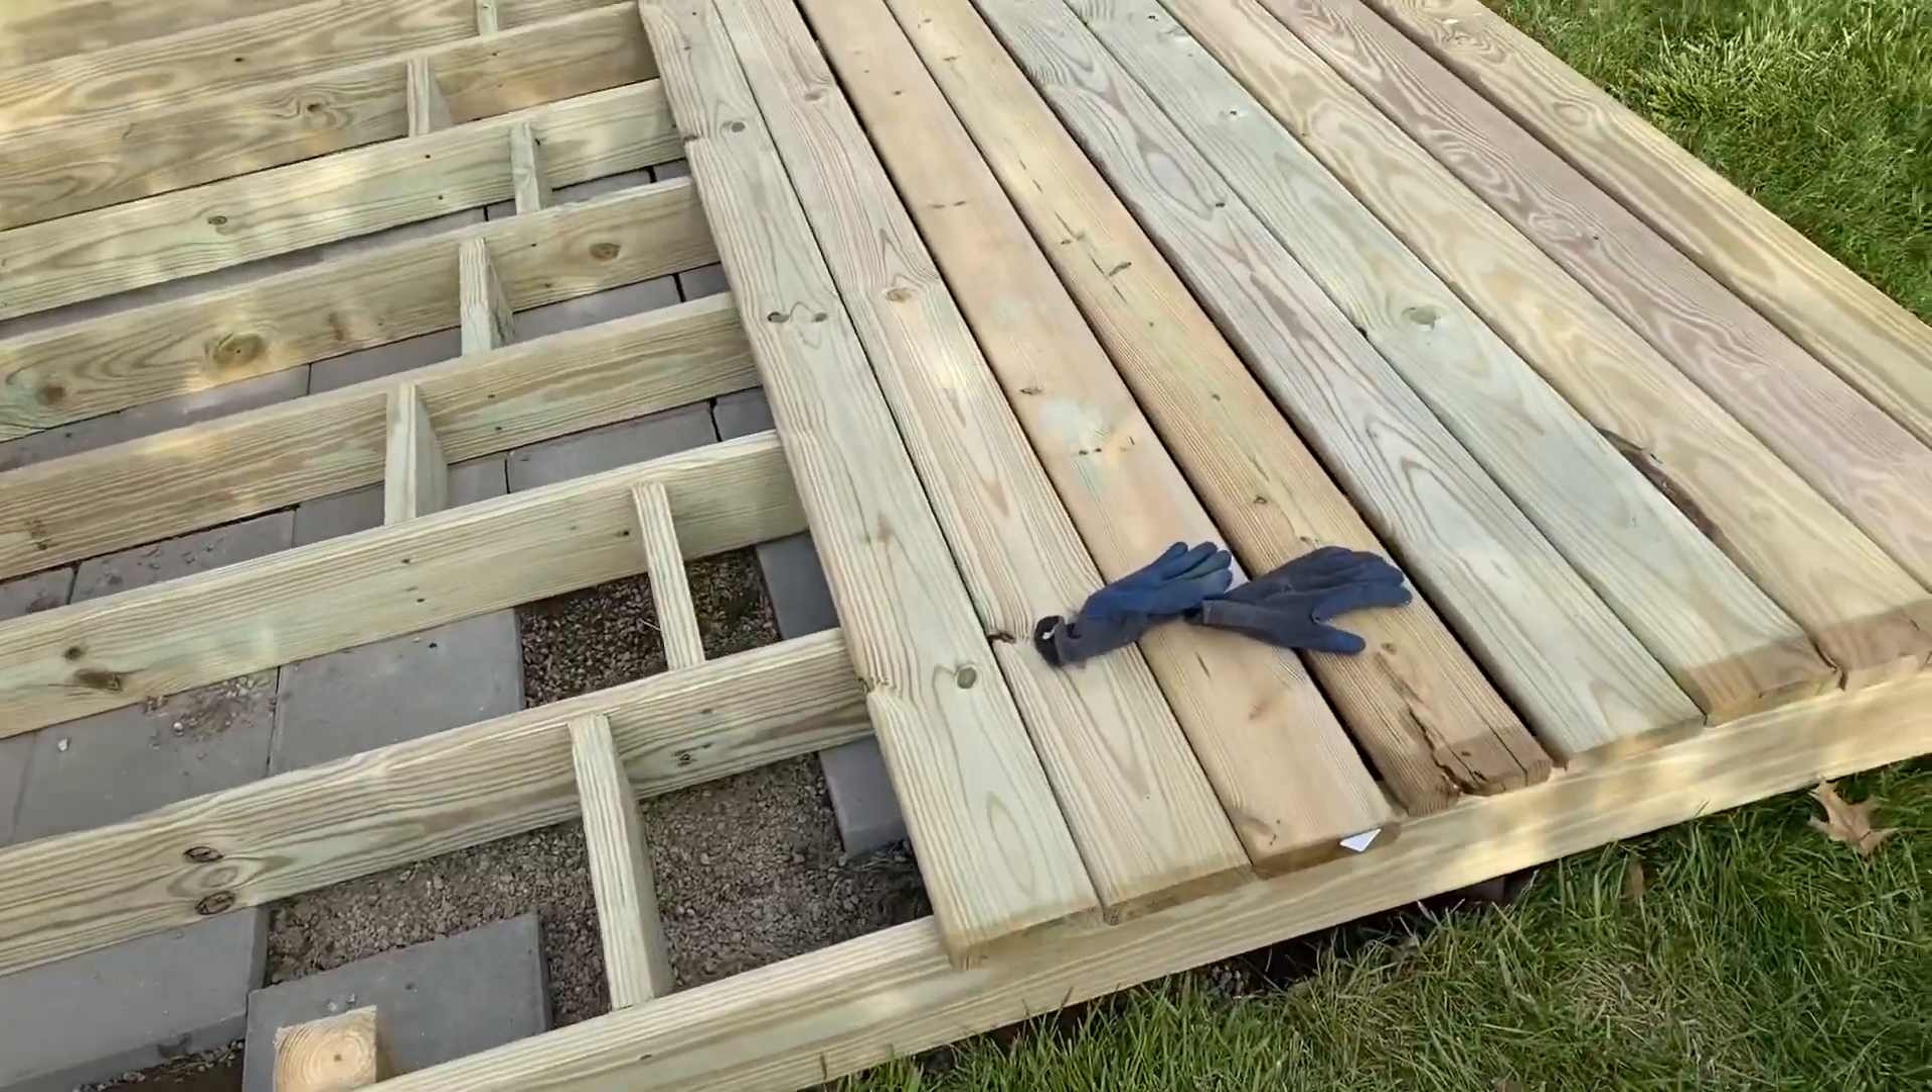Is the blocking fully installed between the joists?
Yes.